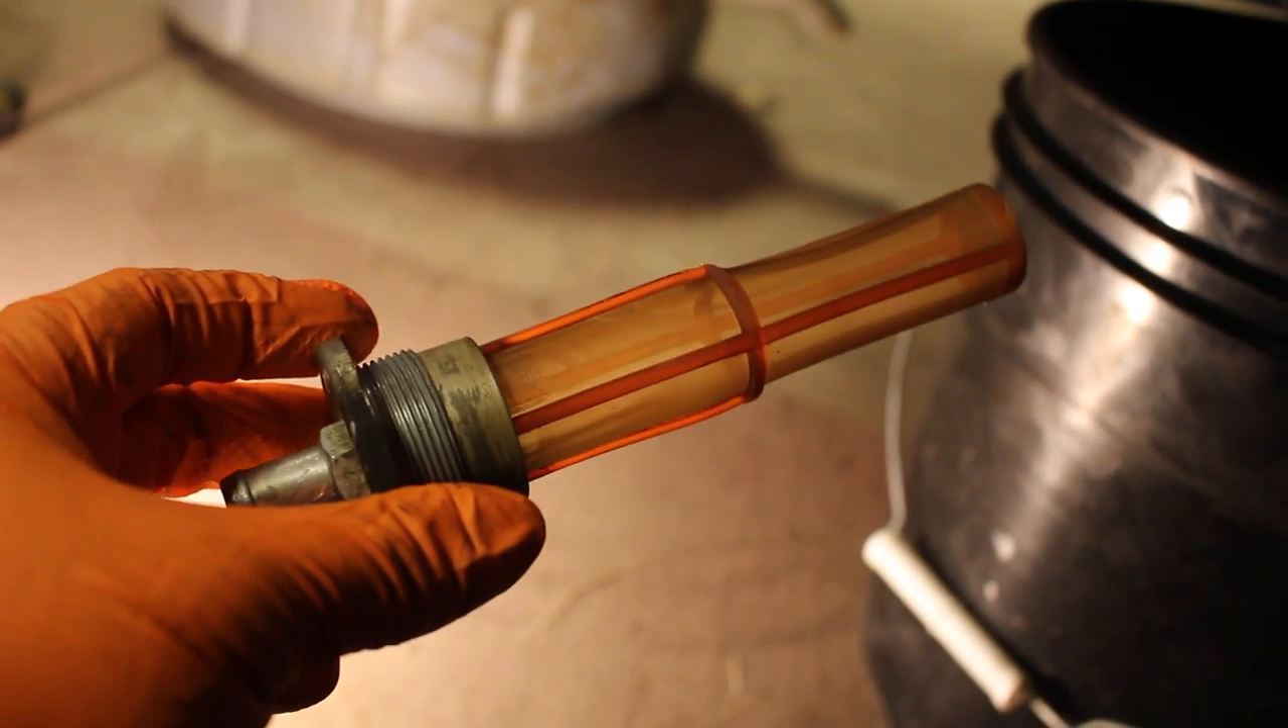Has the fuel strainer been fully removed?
Yes.